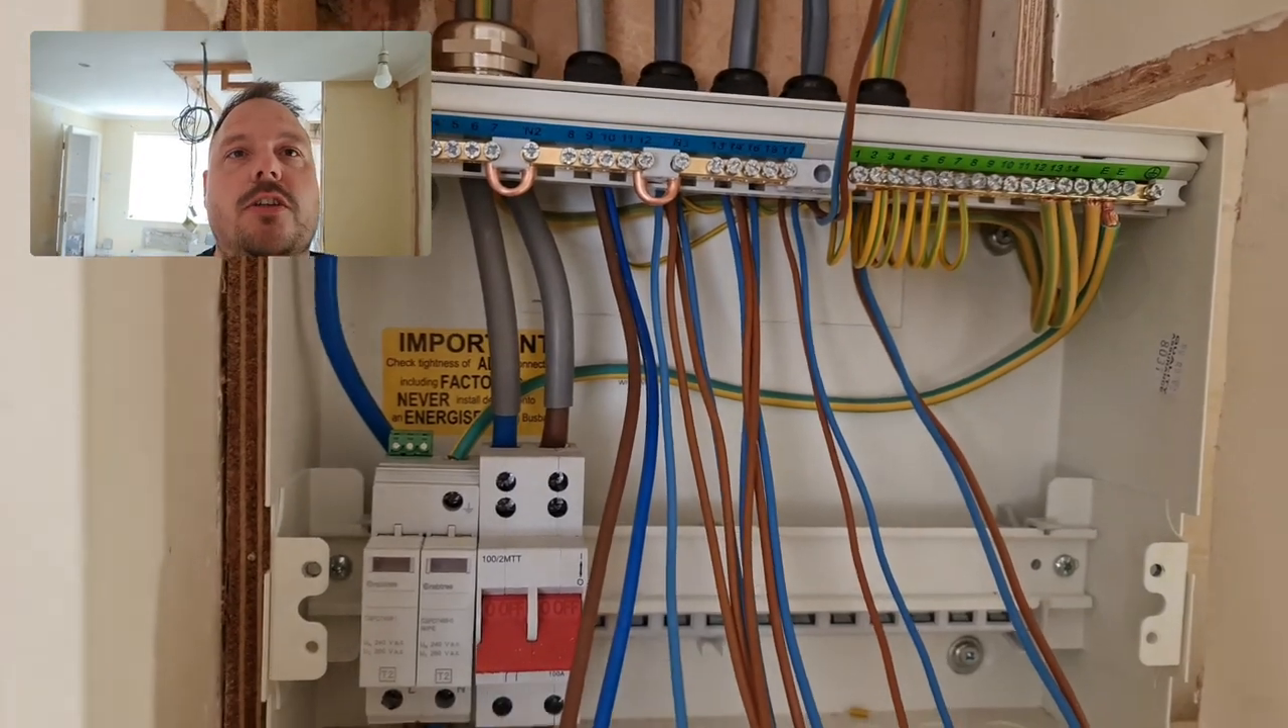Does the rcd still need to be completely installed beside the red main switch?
Yes.